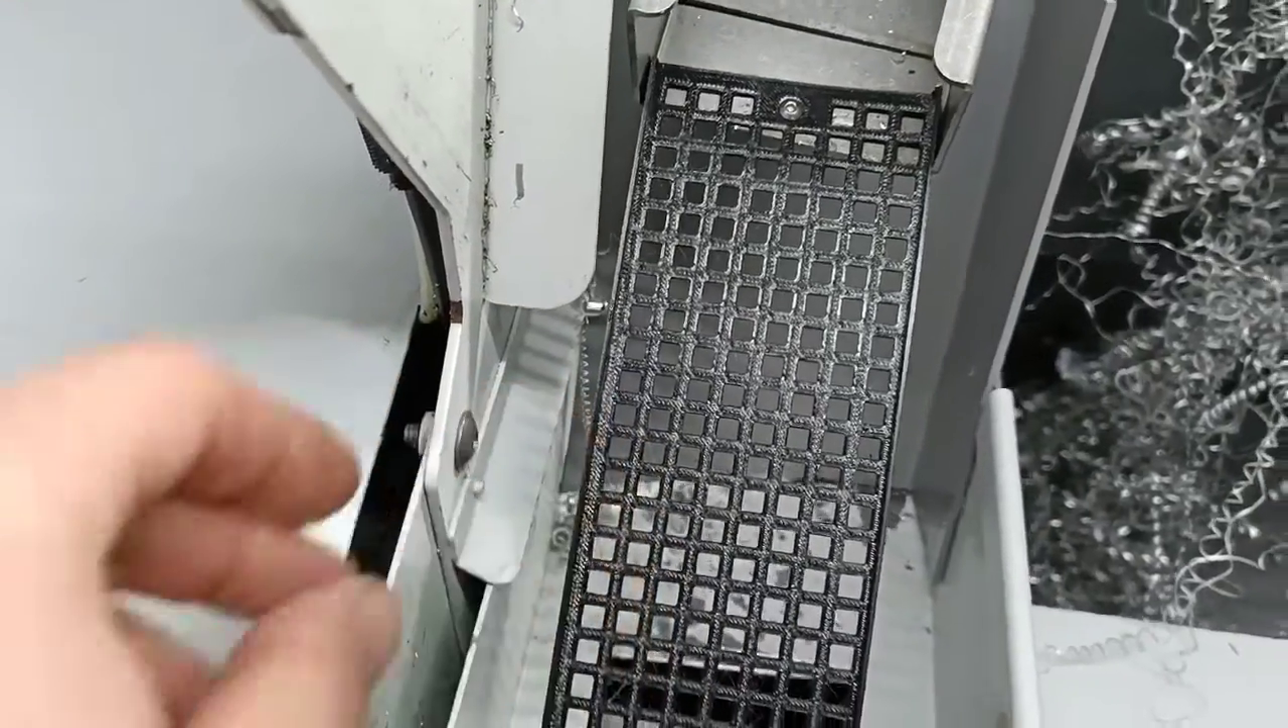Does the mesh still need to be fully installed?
No.